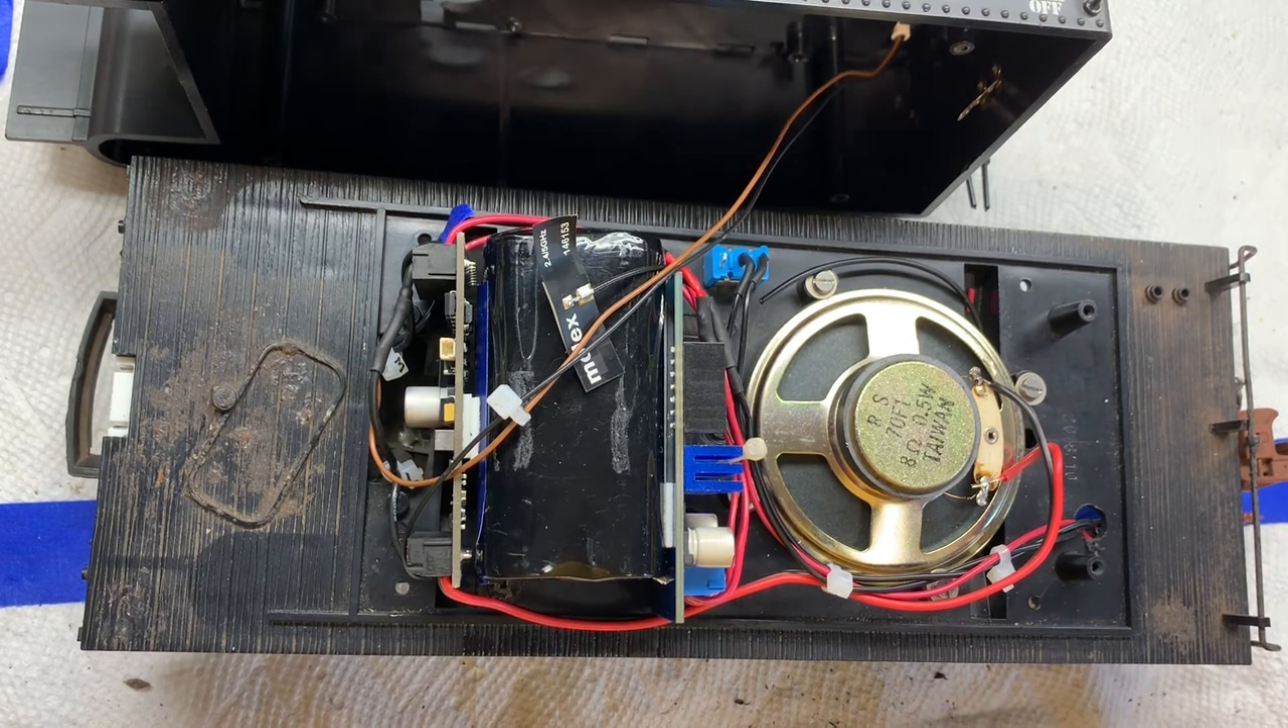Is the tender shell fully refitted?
No.